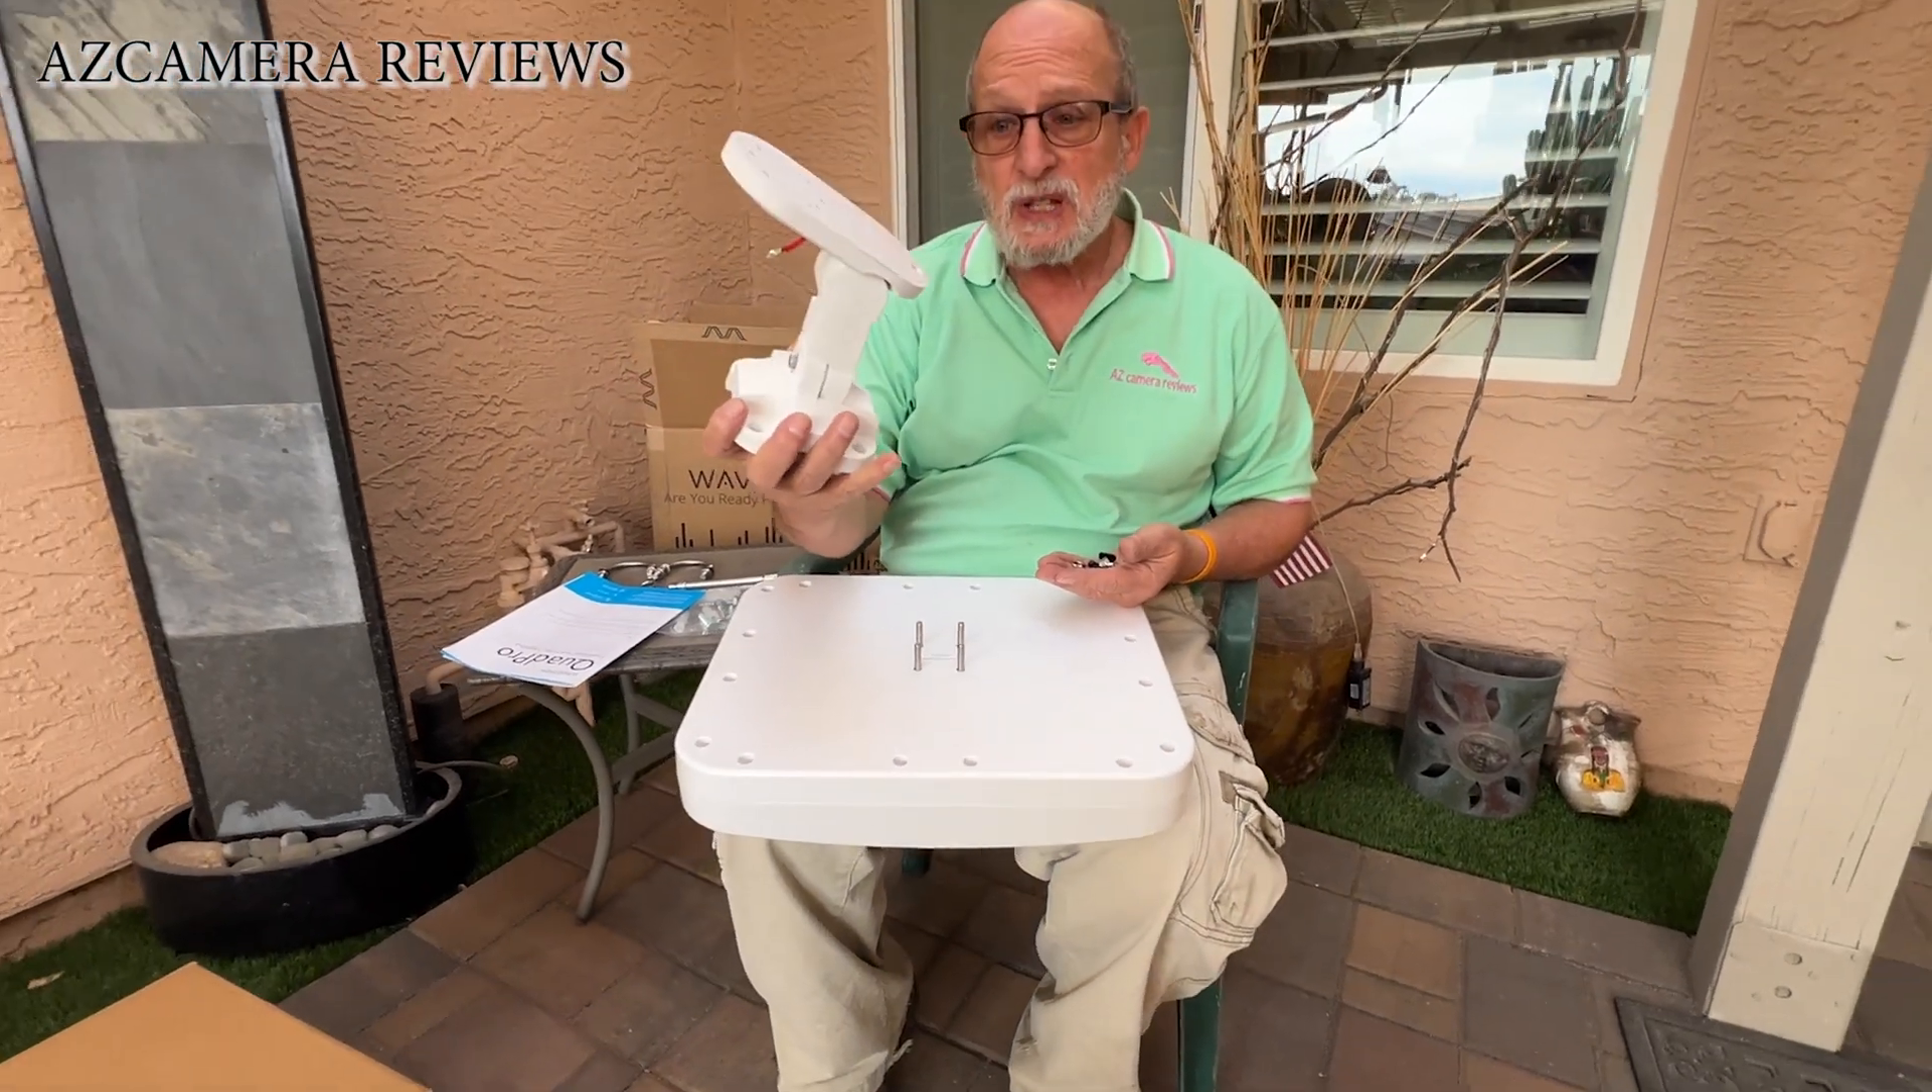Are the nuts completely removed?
Yes.